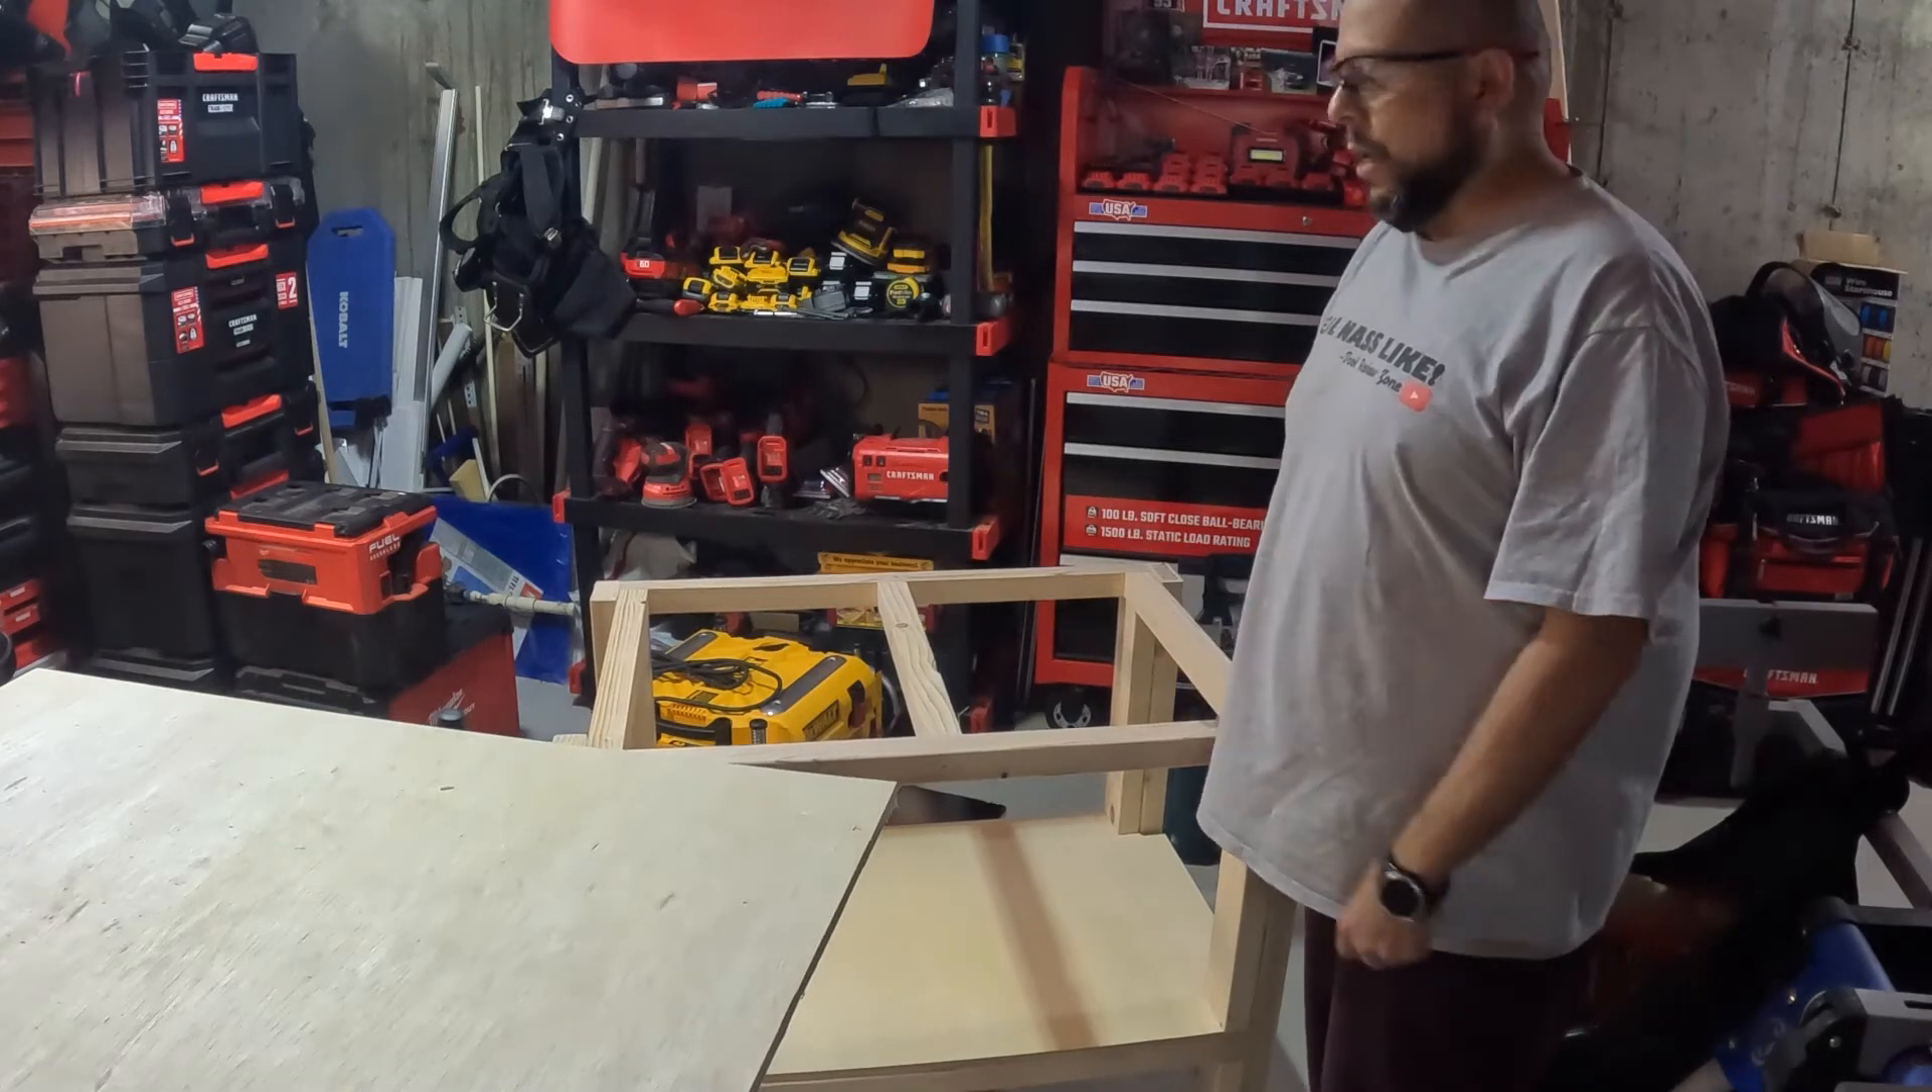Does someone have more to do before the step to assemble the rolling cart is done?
Yes.